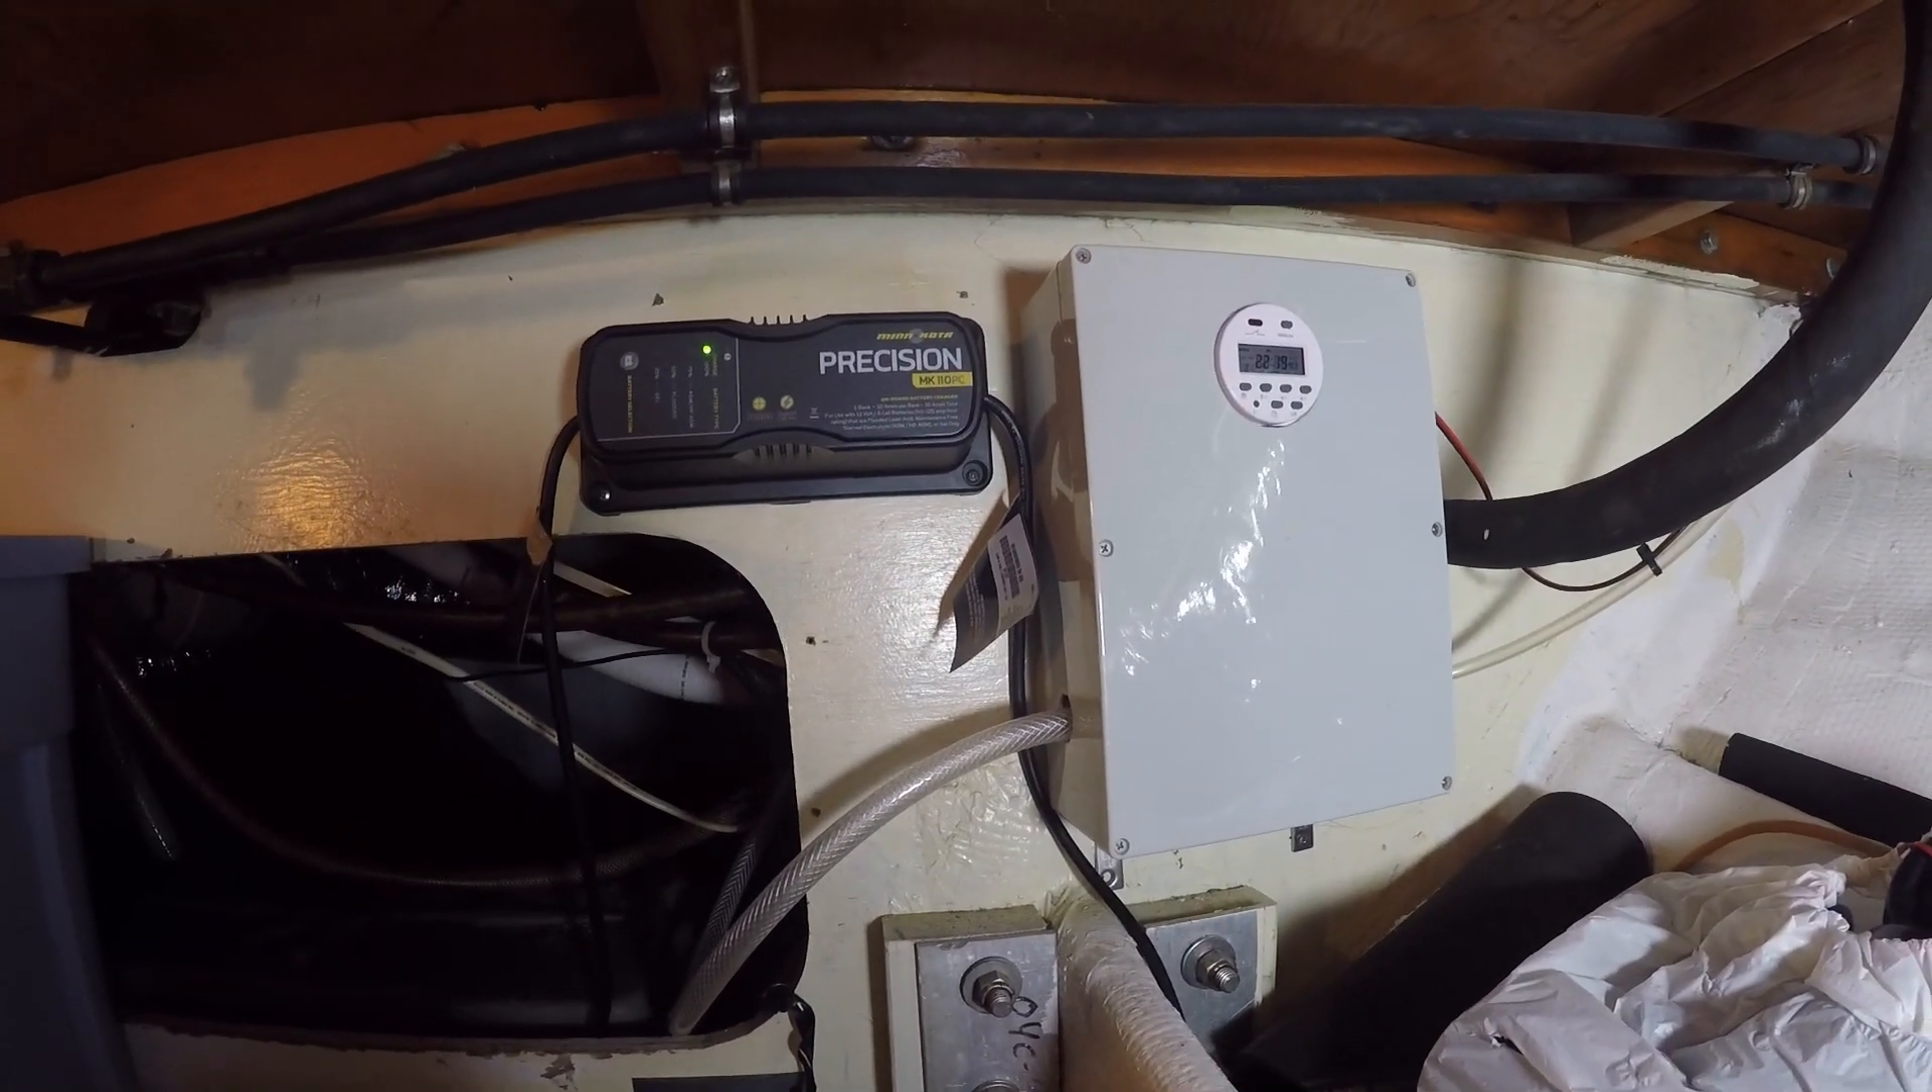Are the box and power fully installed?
Yes.